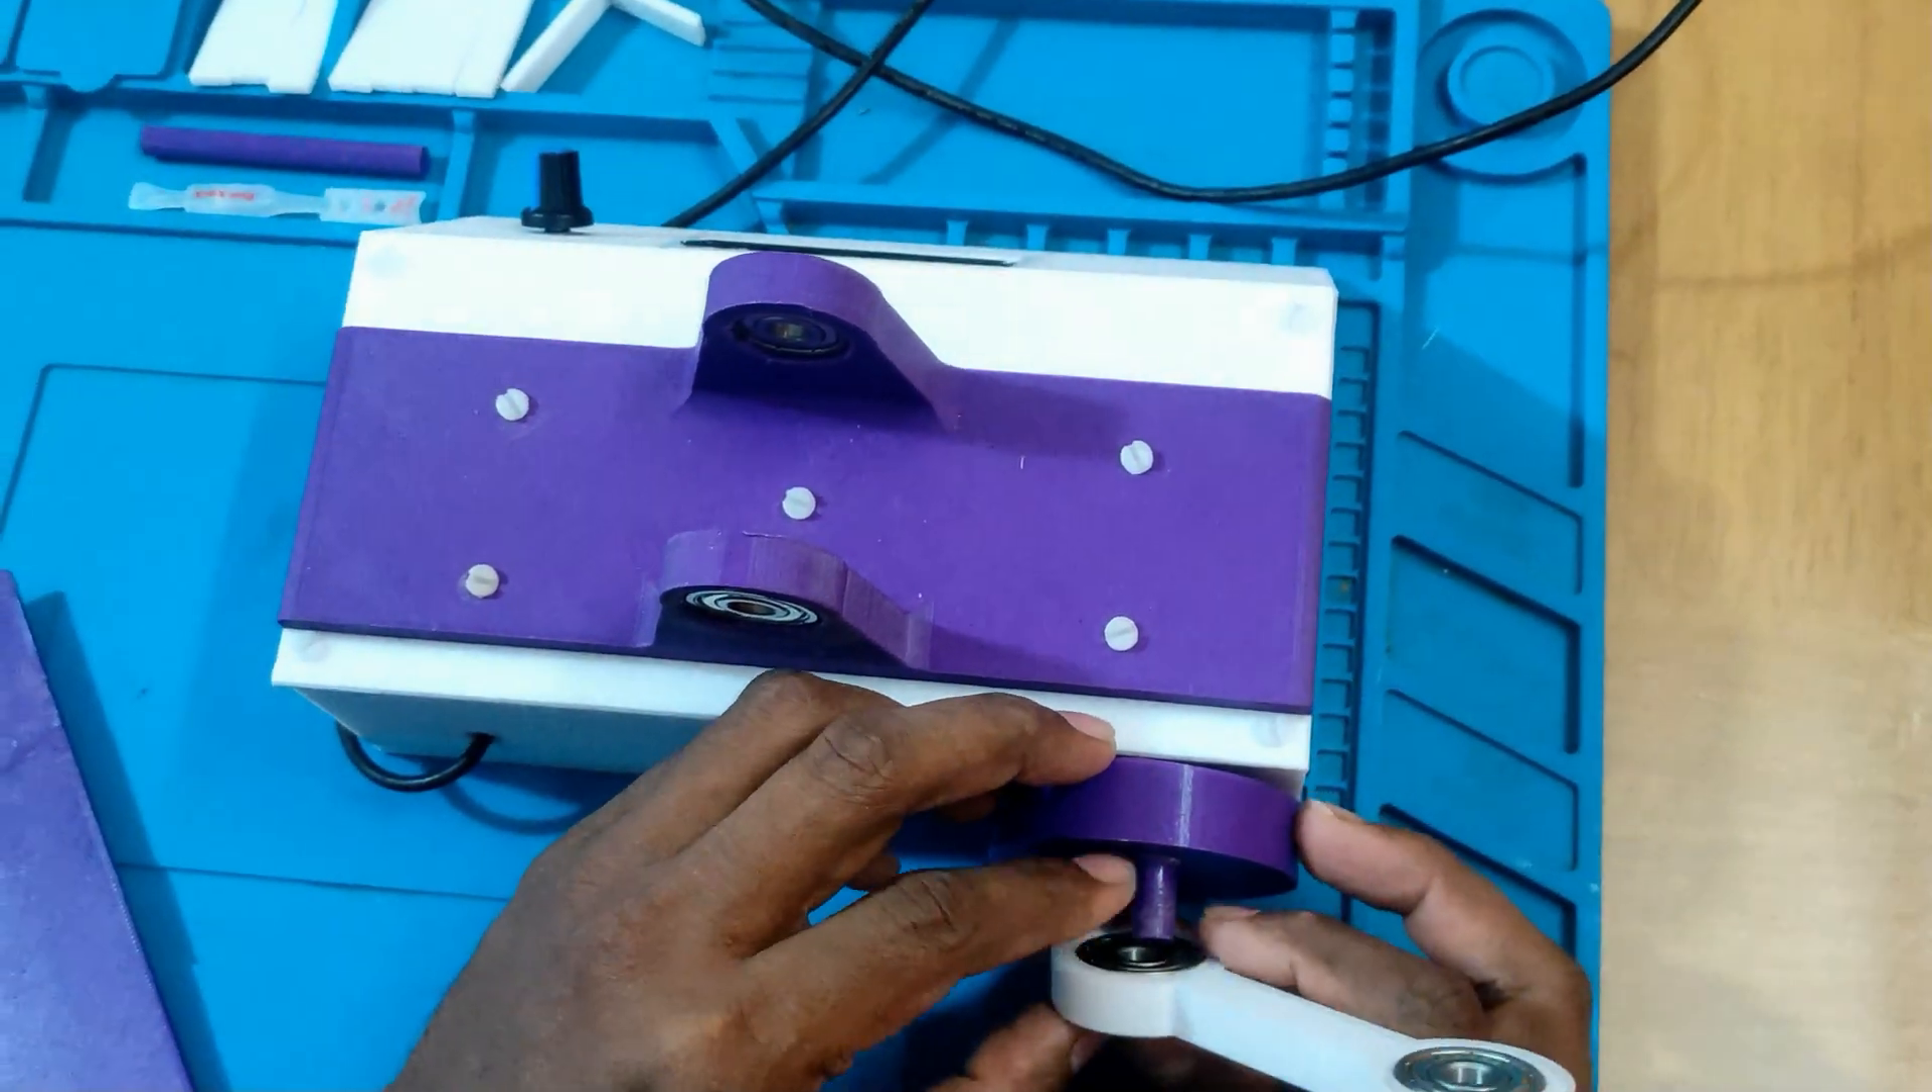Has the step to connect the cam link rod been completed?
No.